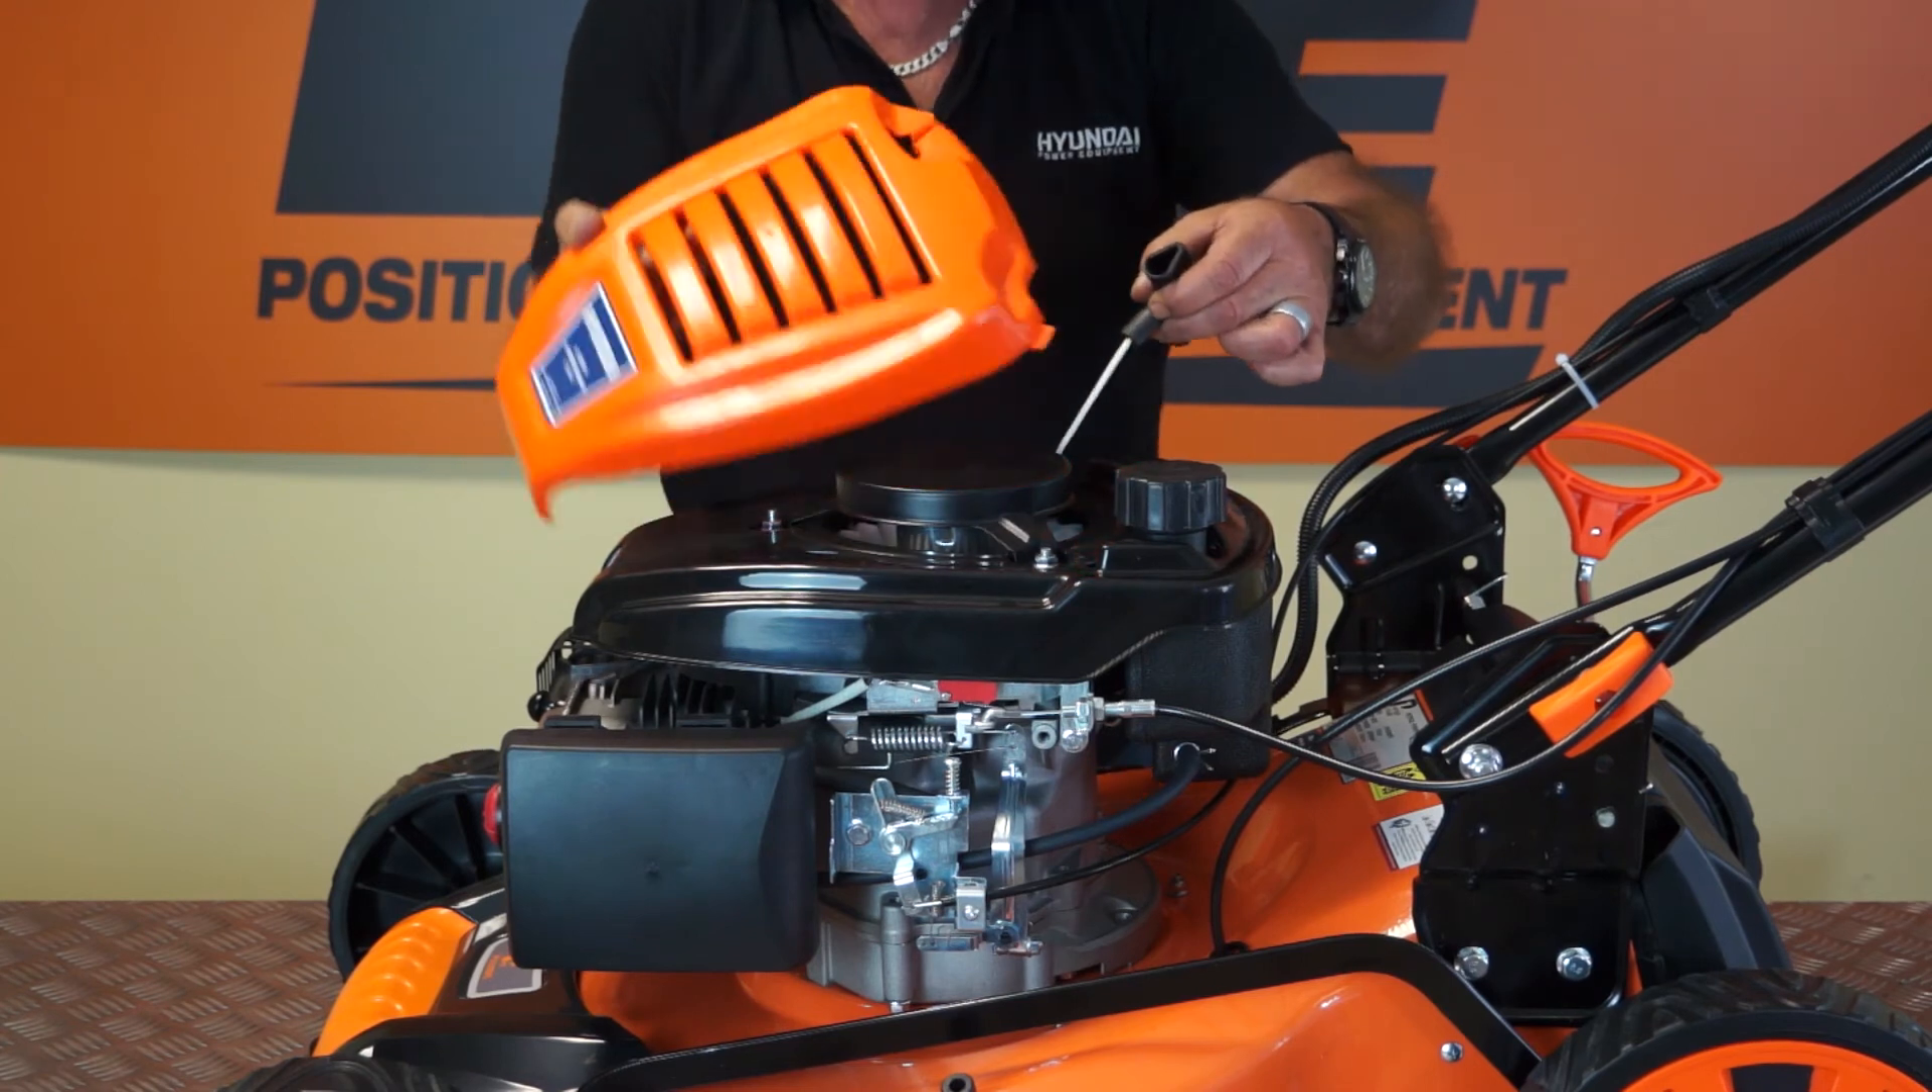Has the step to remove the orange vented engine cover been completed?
Yes.